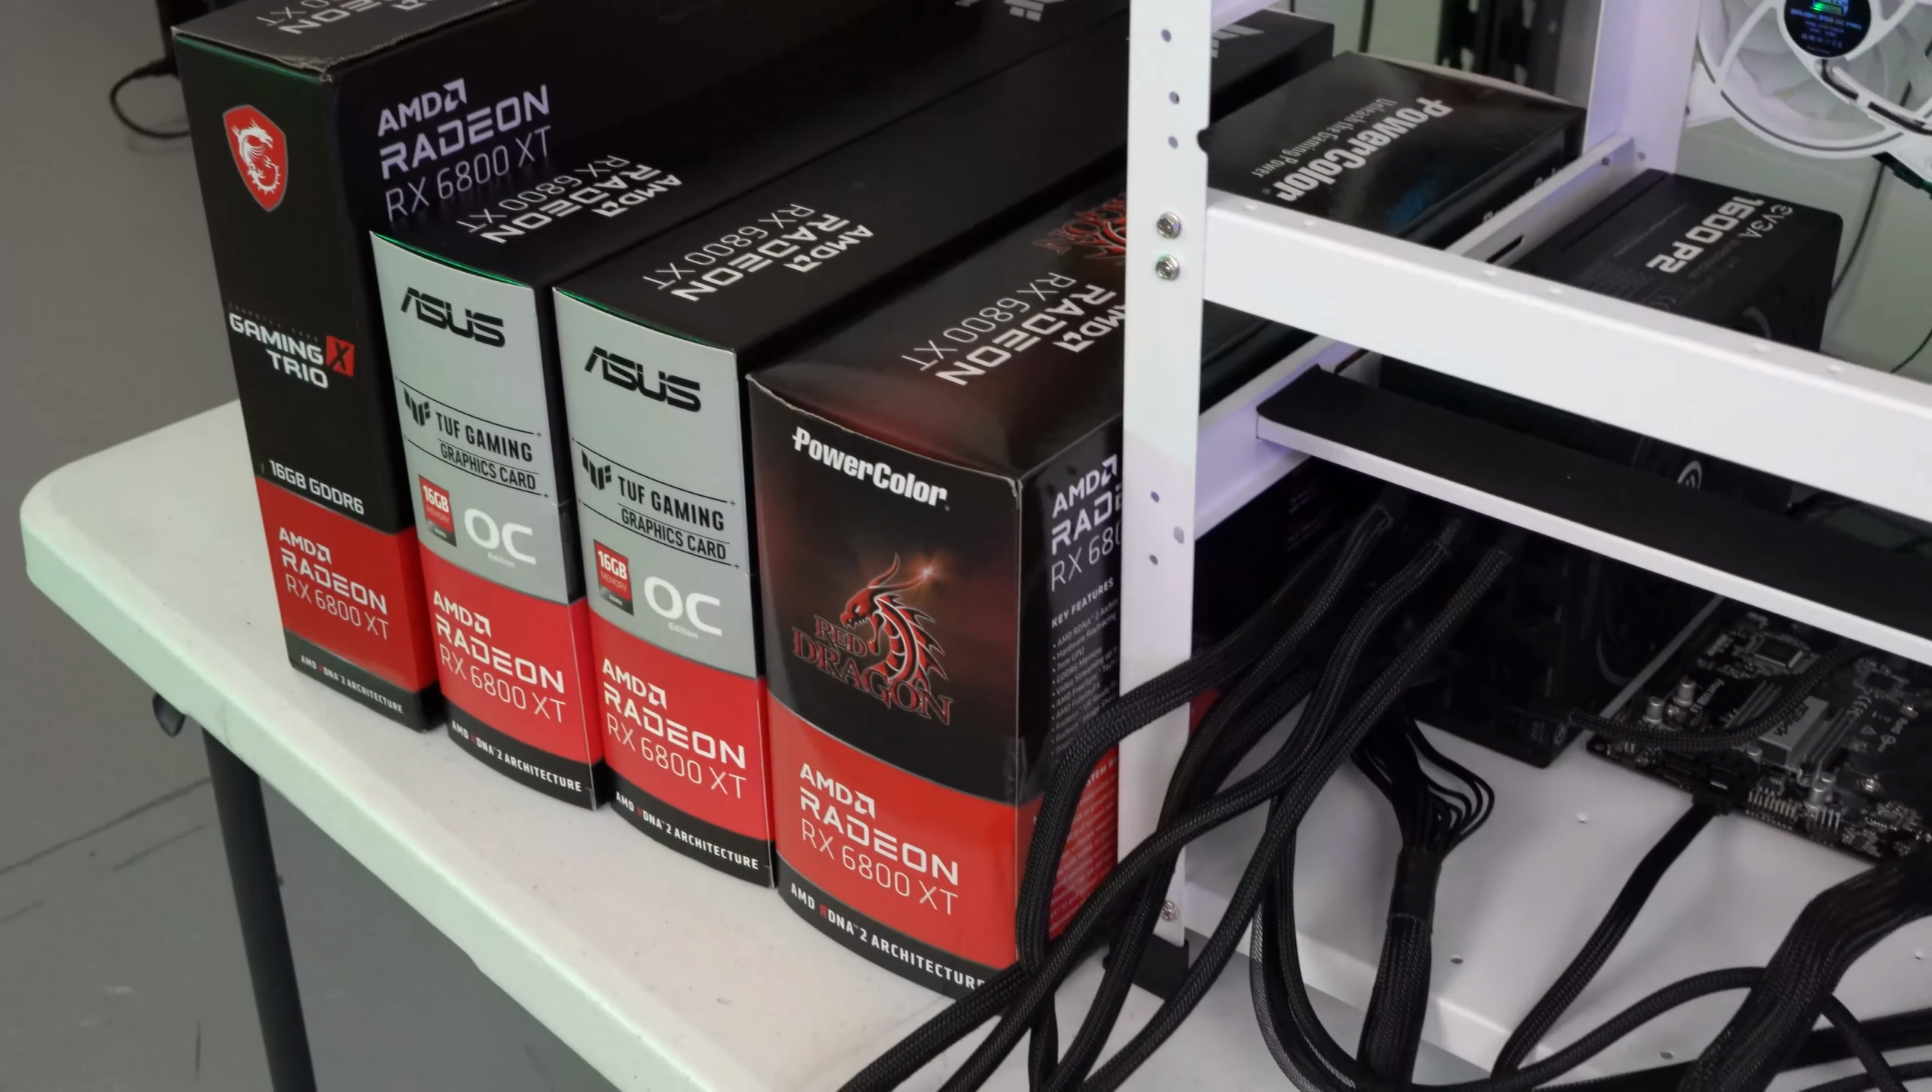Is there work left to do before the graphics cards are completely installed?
Yes.